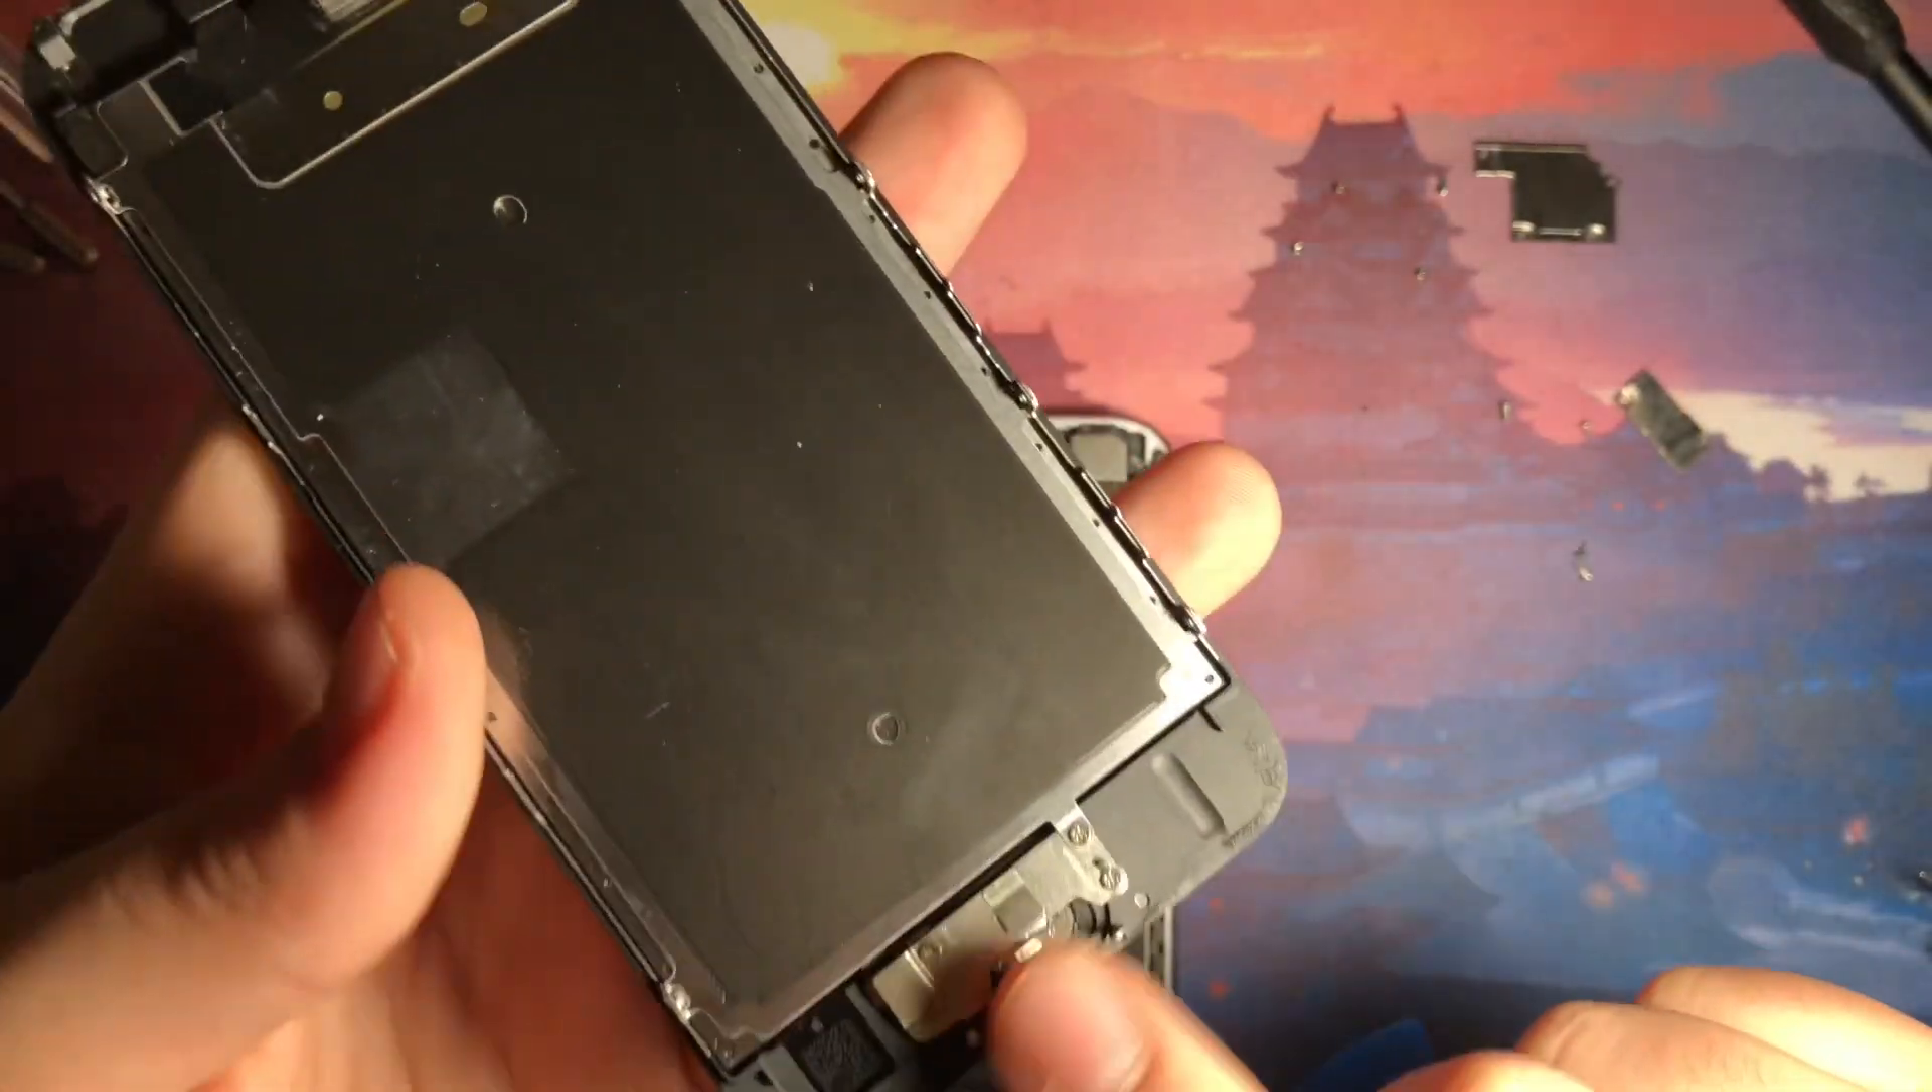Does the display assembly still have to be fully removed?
No.